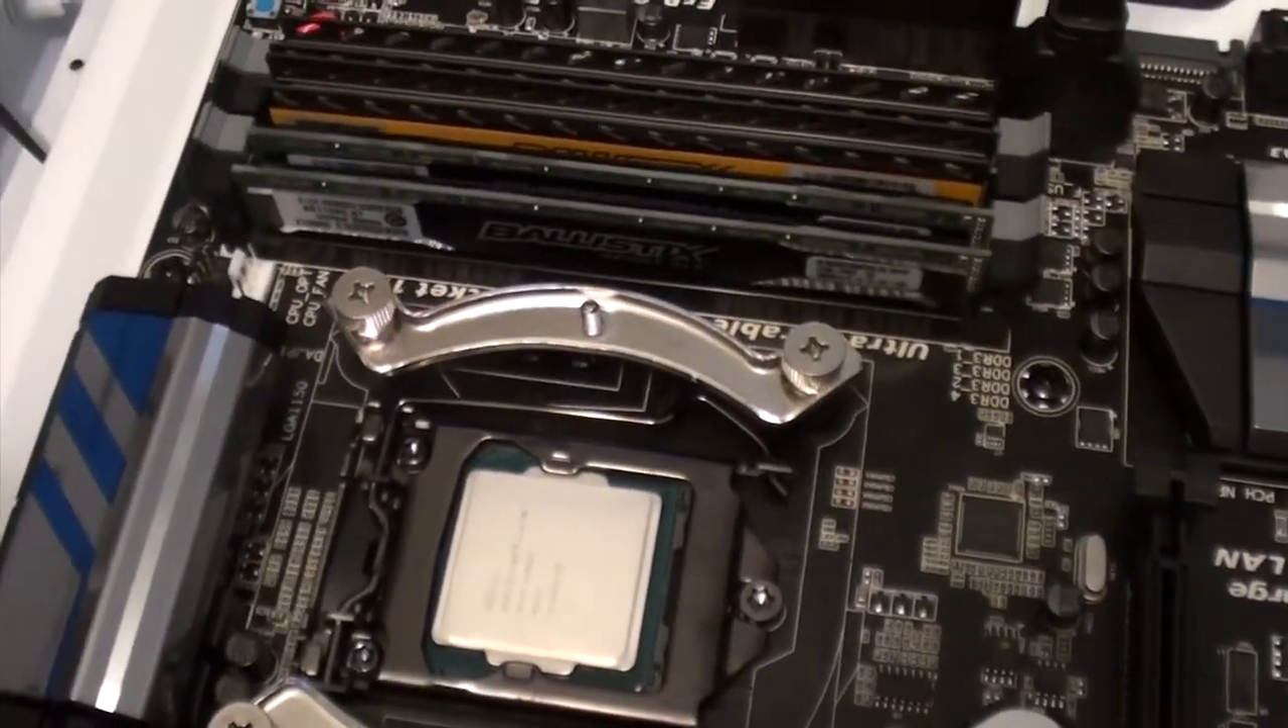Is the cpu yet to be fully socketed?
No.